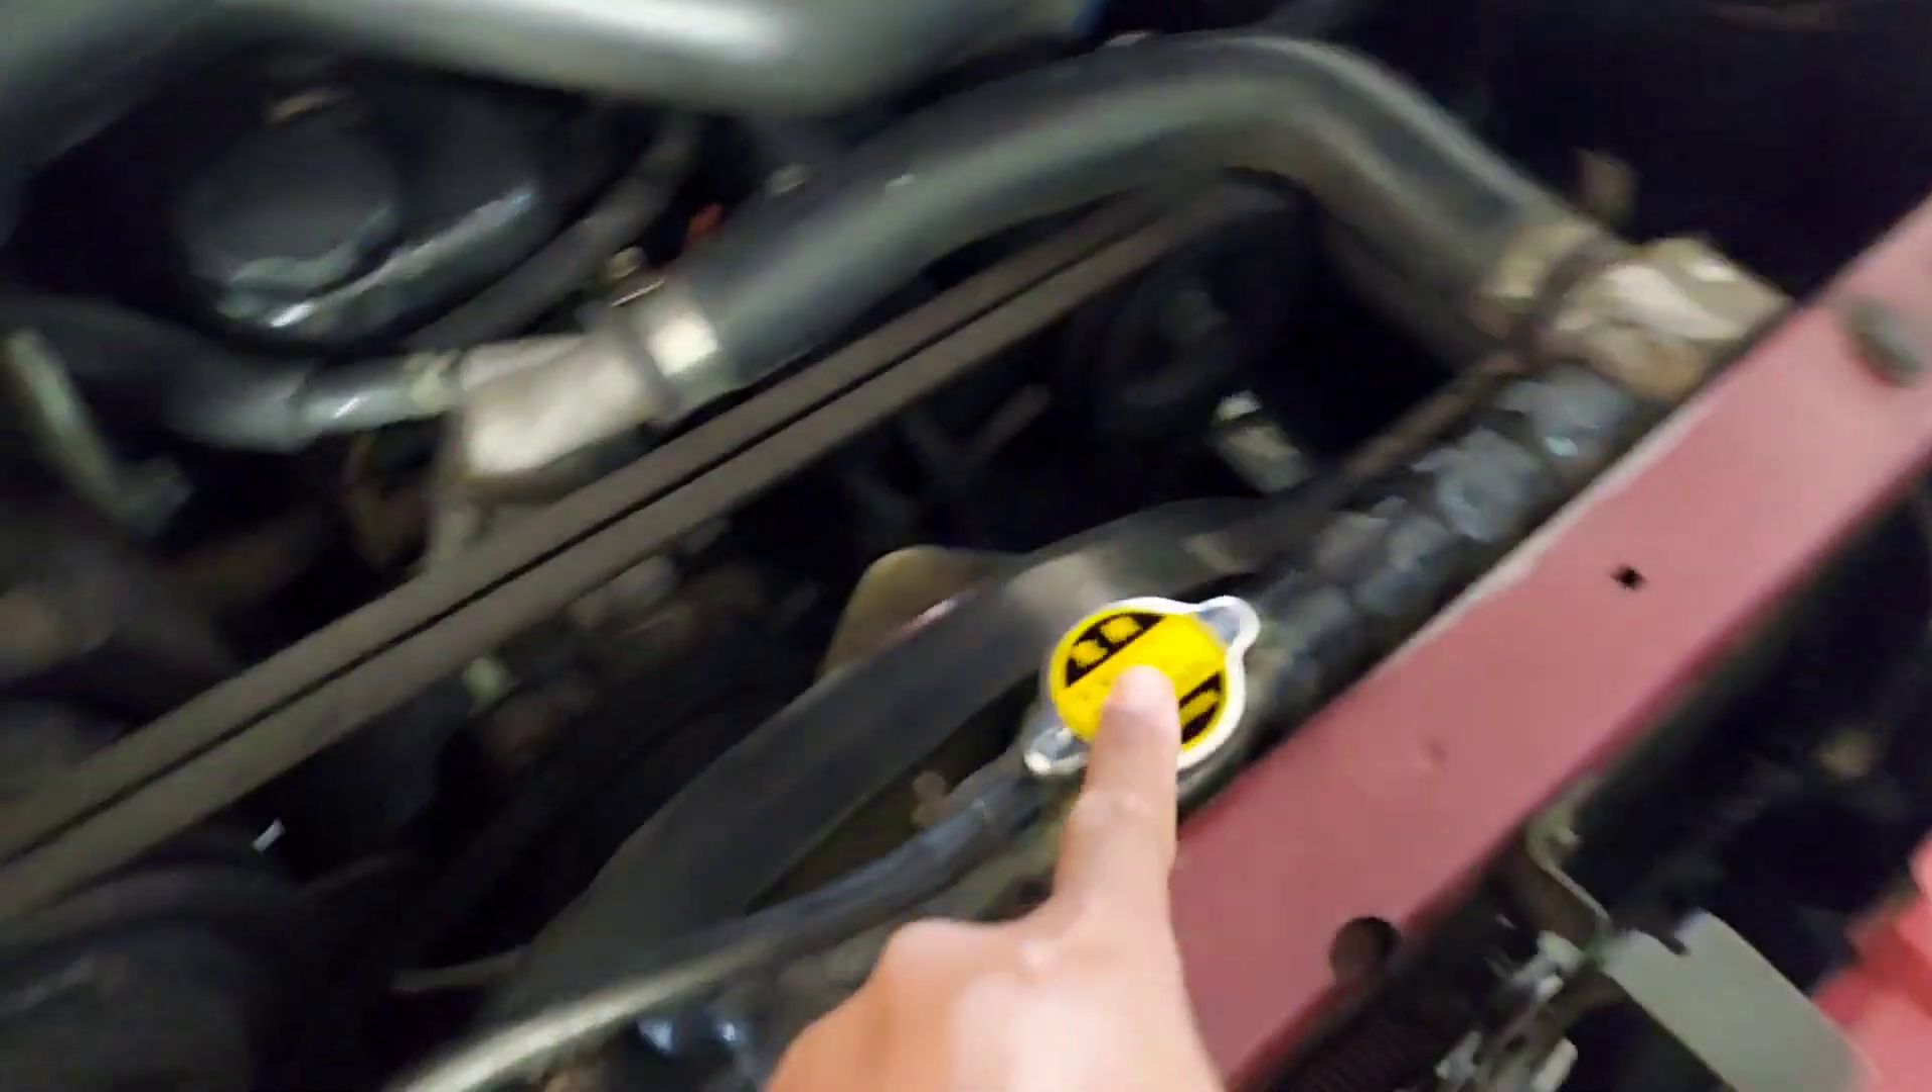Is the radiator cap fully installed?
Yes.